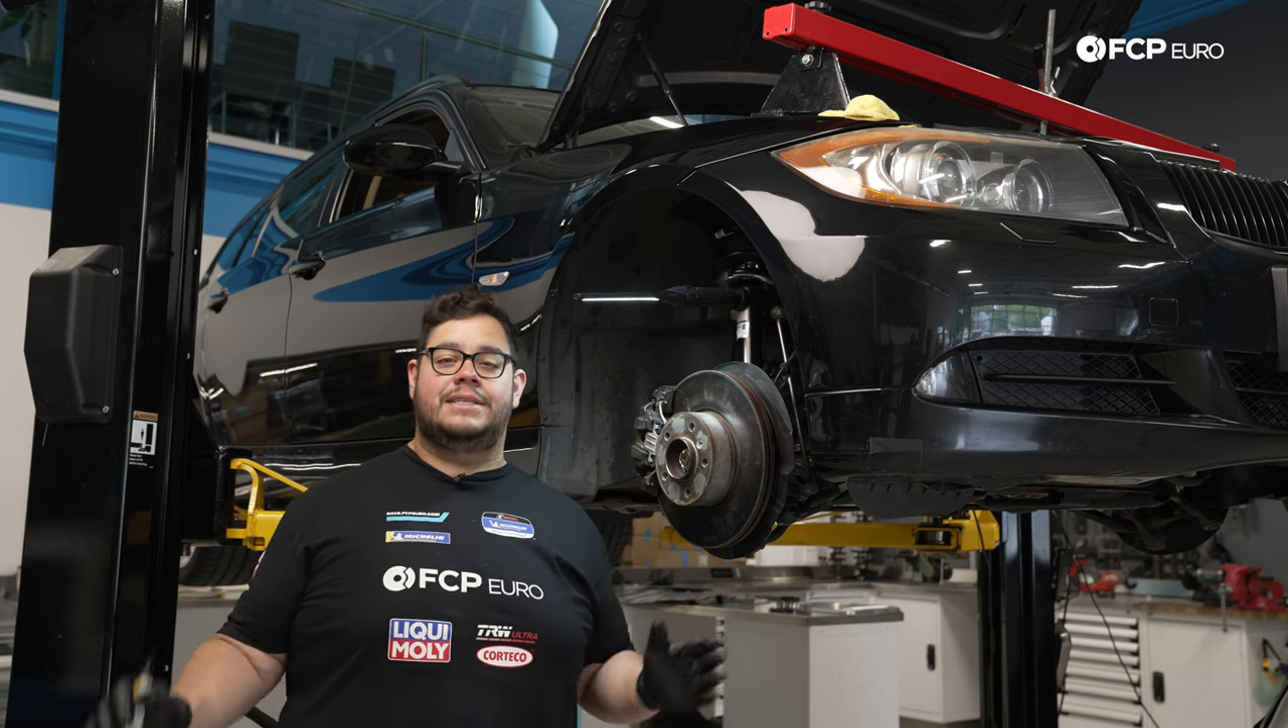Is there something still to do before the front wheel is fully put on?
Yes.